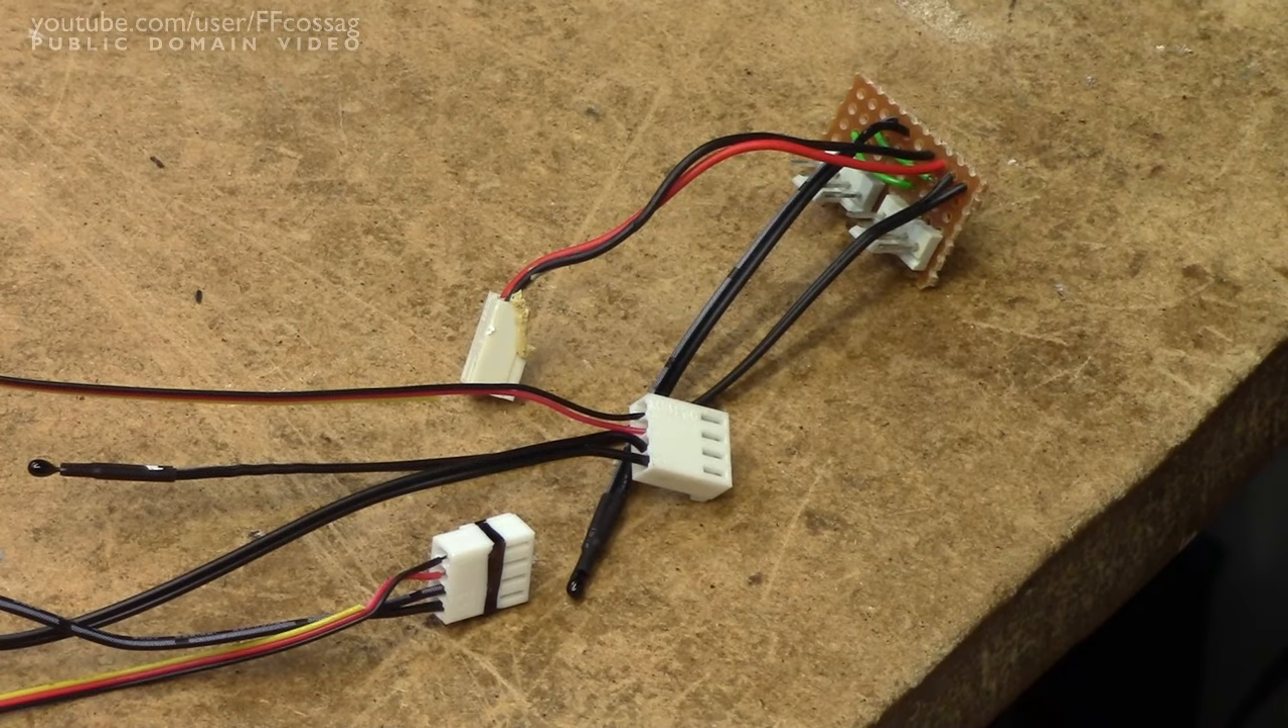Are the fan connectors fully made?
Yes.